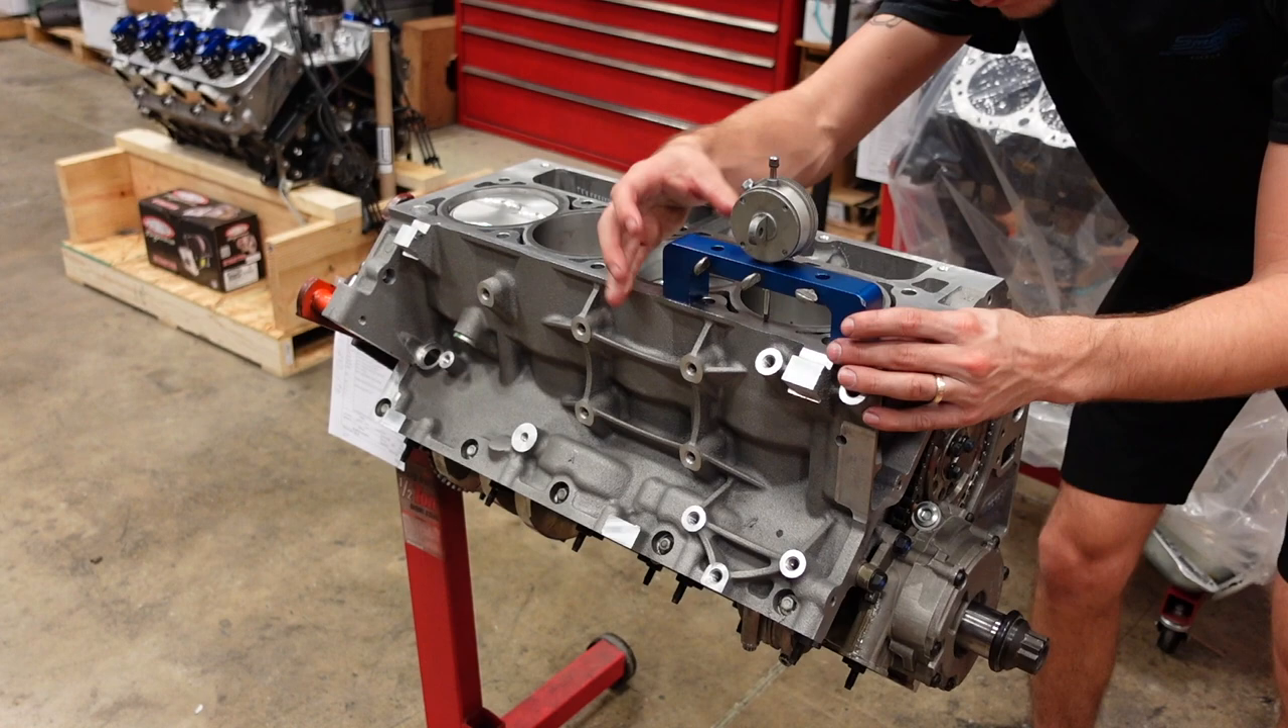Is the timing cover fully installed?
No.